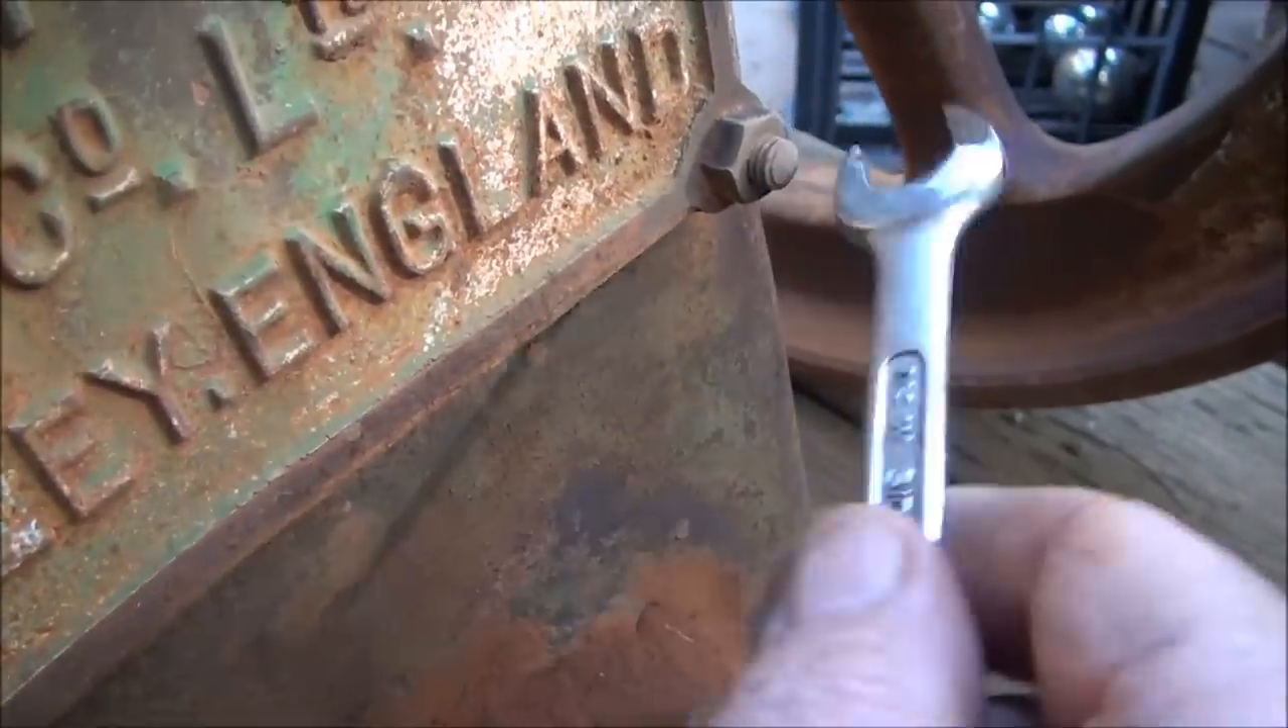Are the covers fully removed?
No.